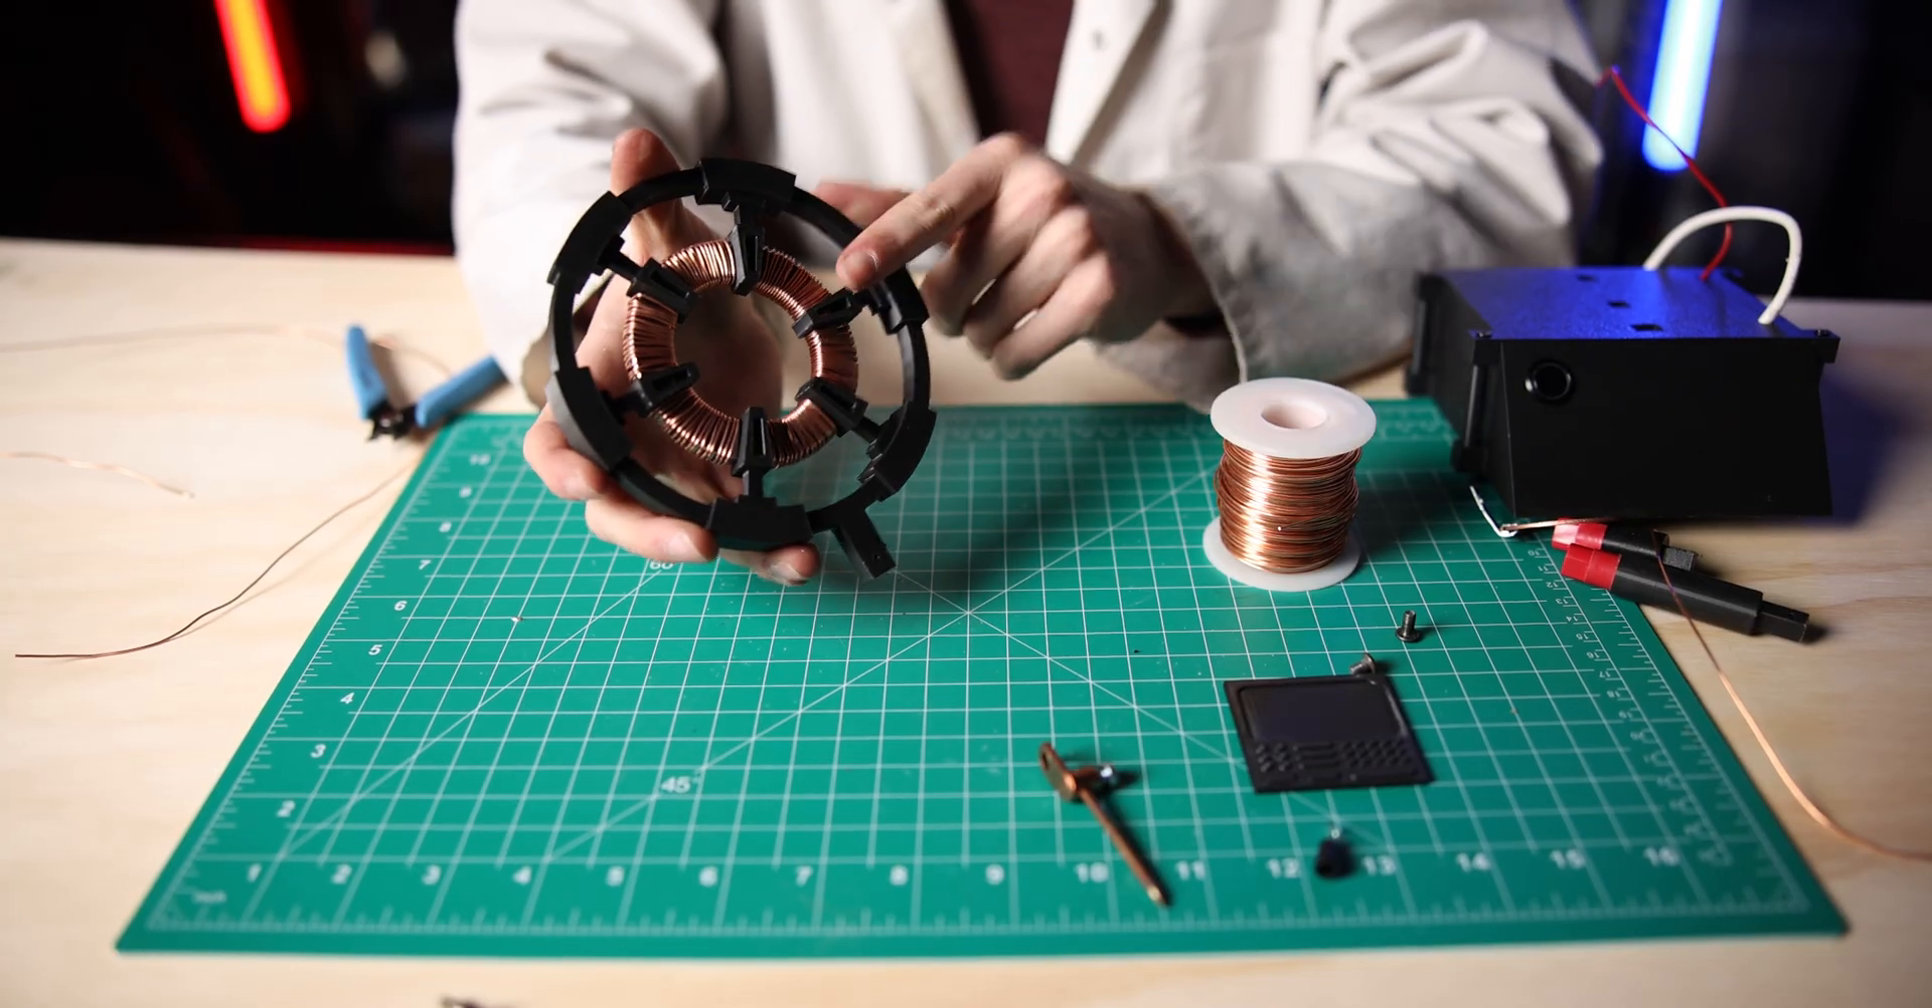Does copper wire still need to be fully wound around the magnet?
No.